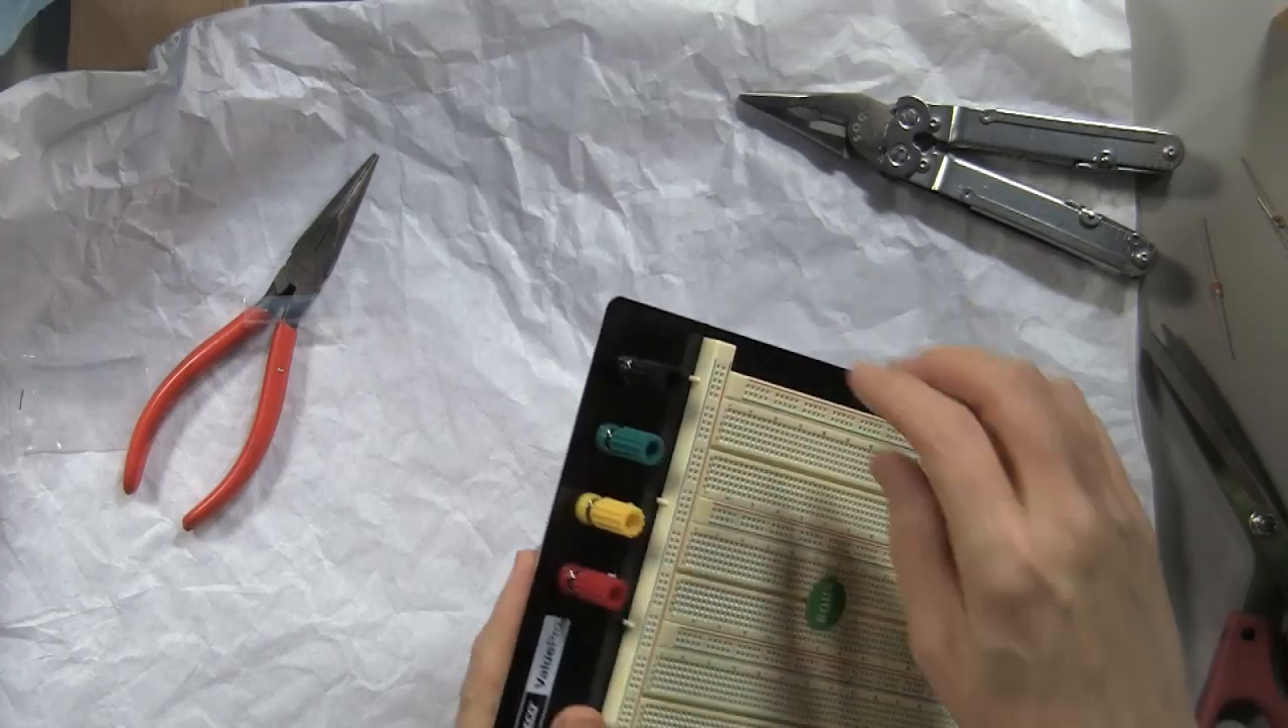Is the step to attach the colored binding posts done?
Yes.